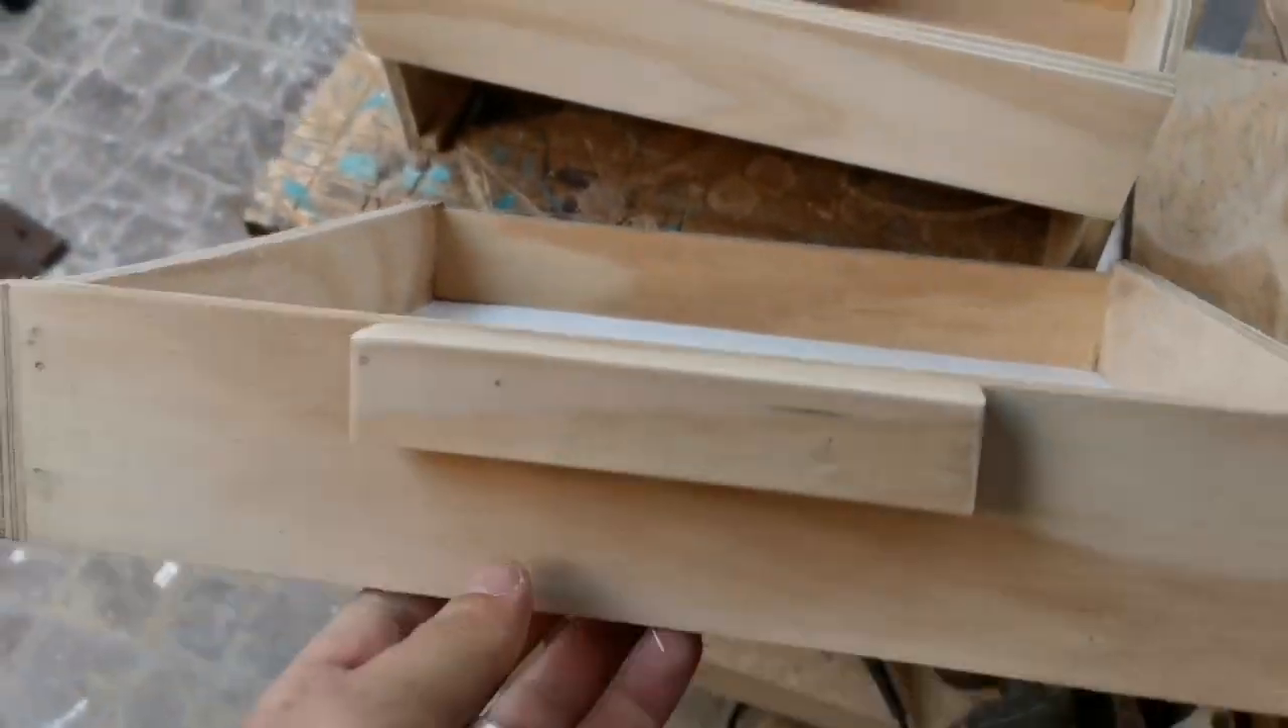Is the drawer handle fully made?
Yes.